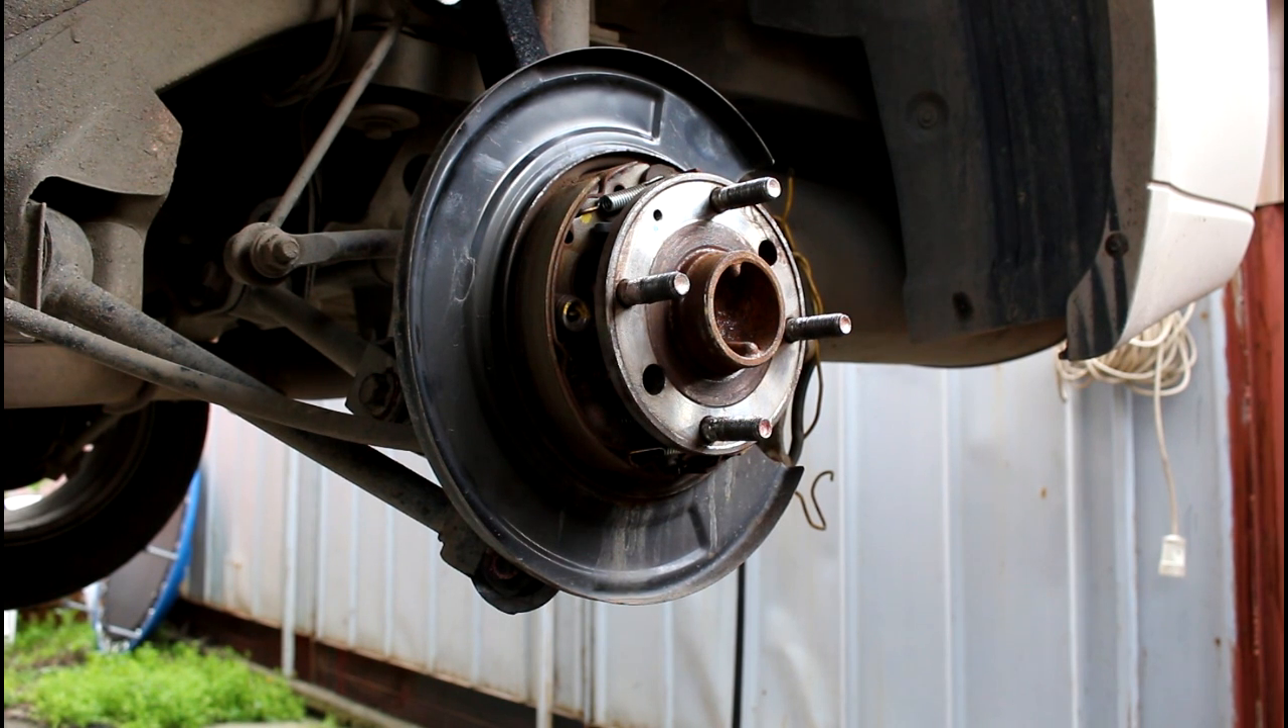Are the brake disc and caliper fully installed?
No.